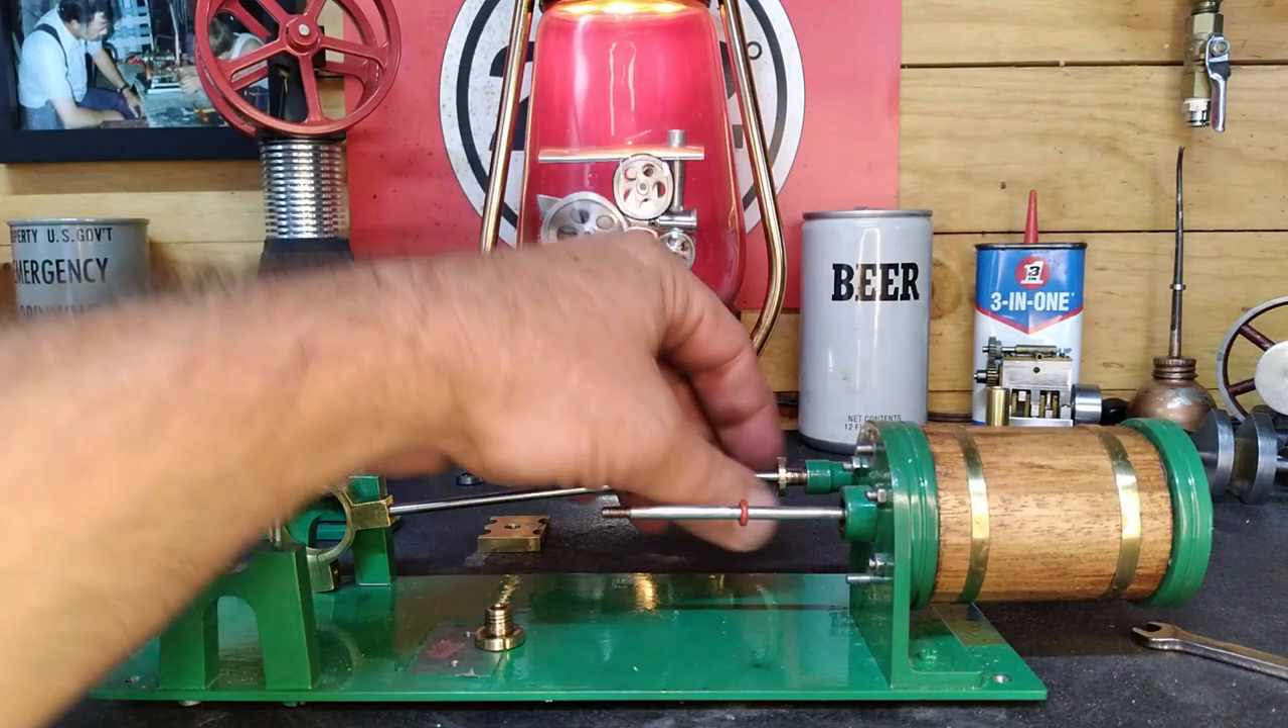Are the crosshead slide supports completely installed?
No.